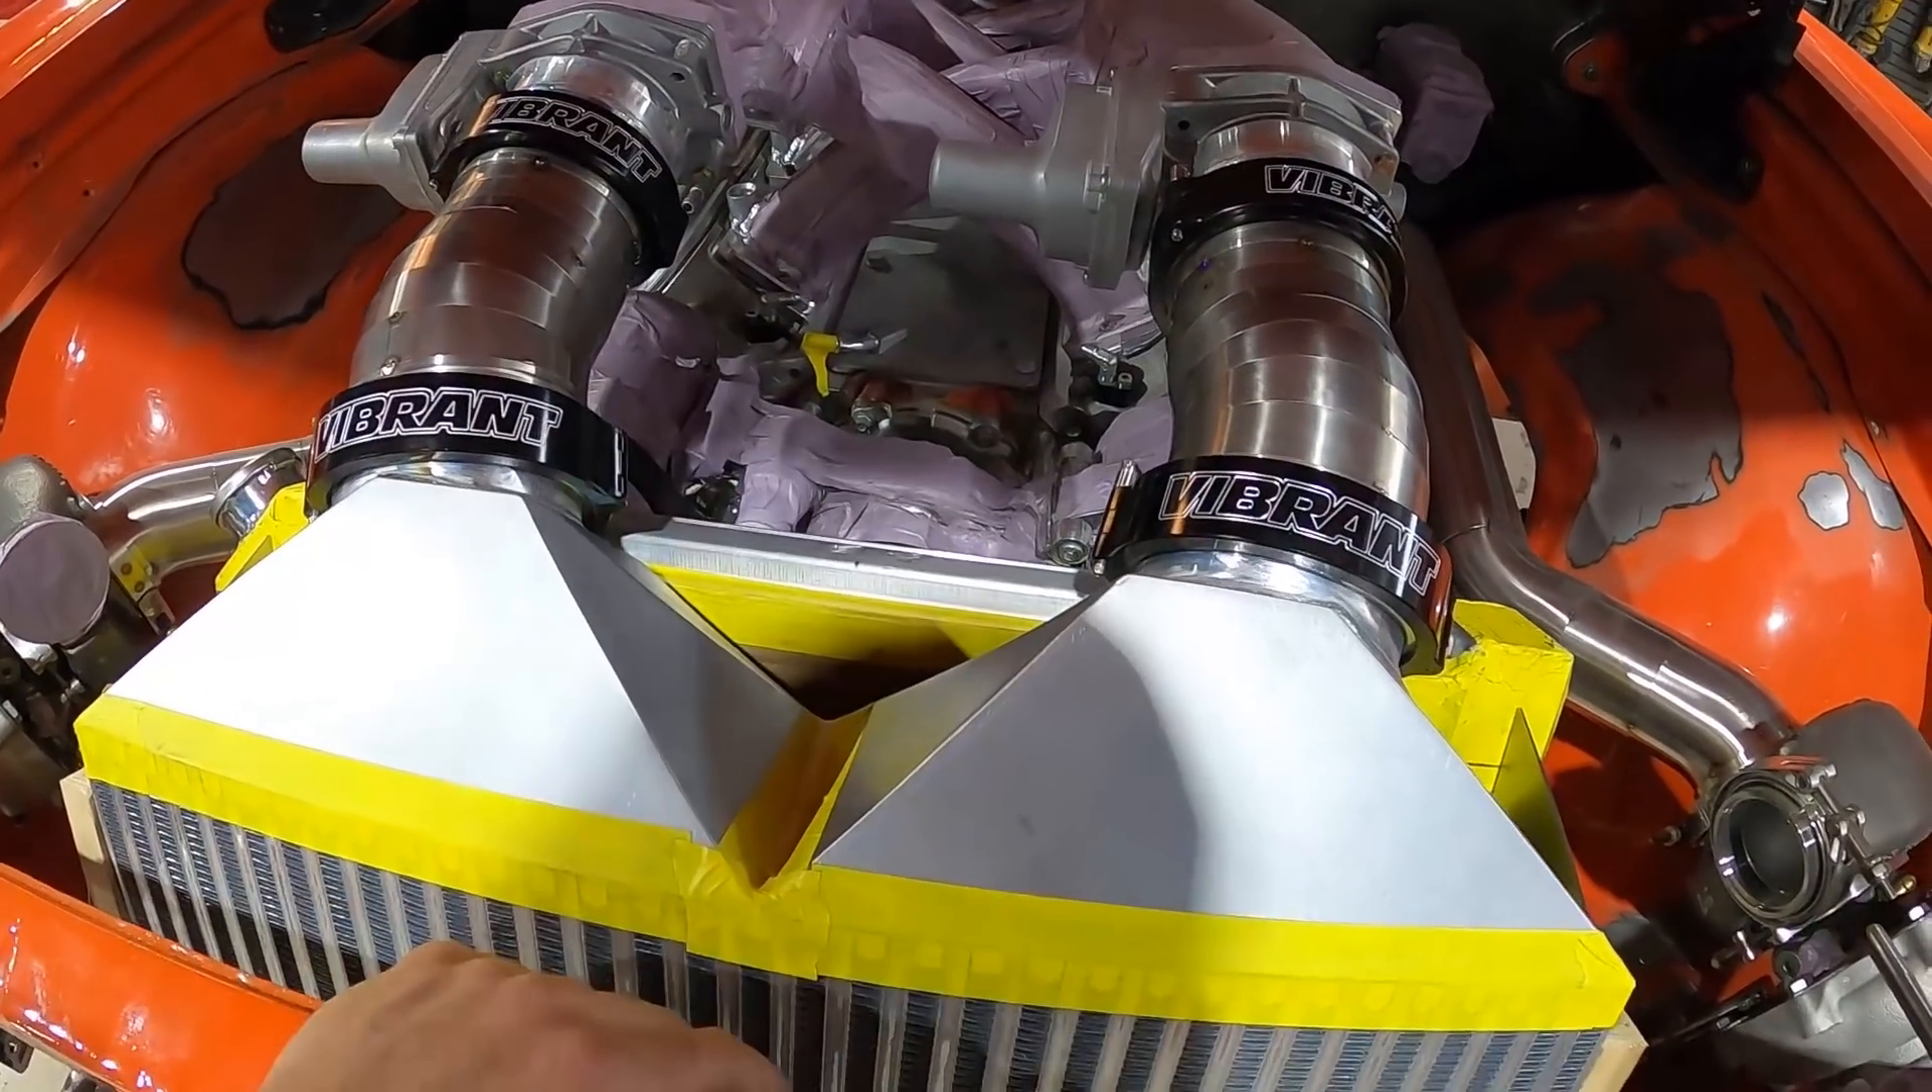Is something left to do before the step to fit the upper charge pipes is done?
No.